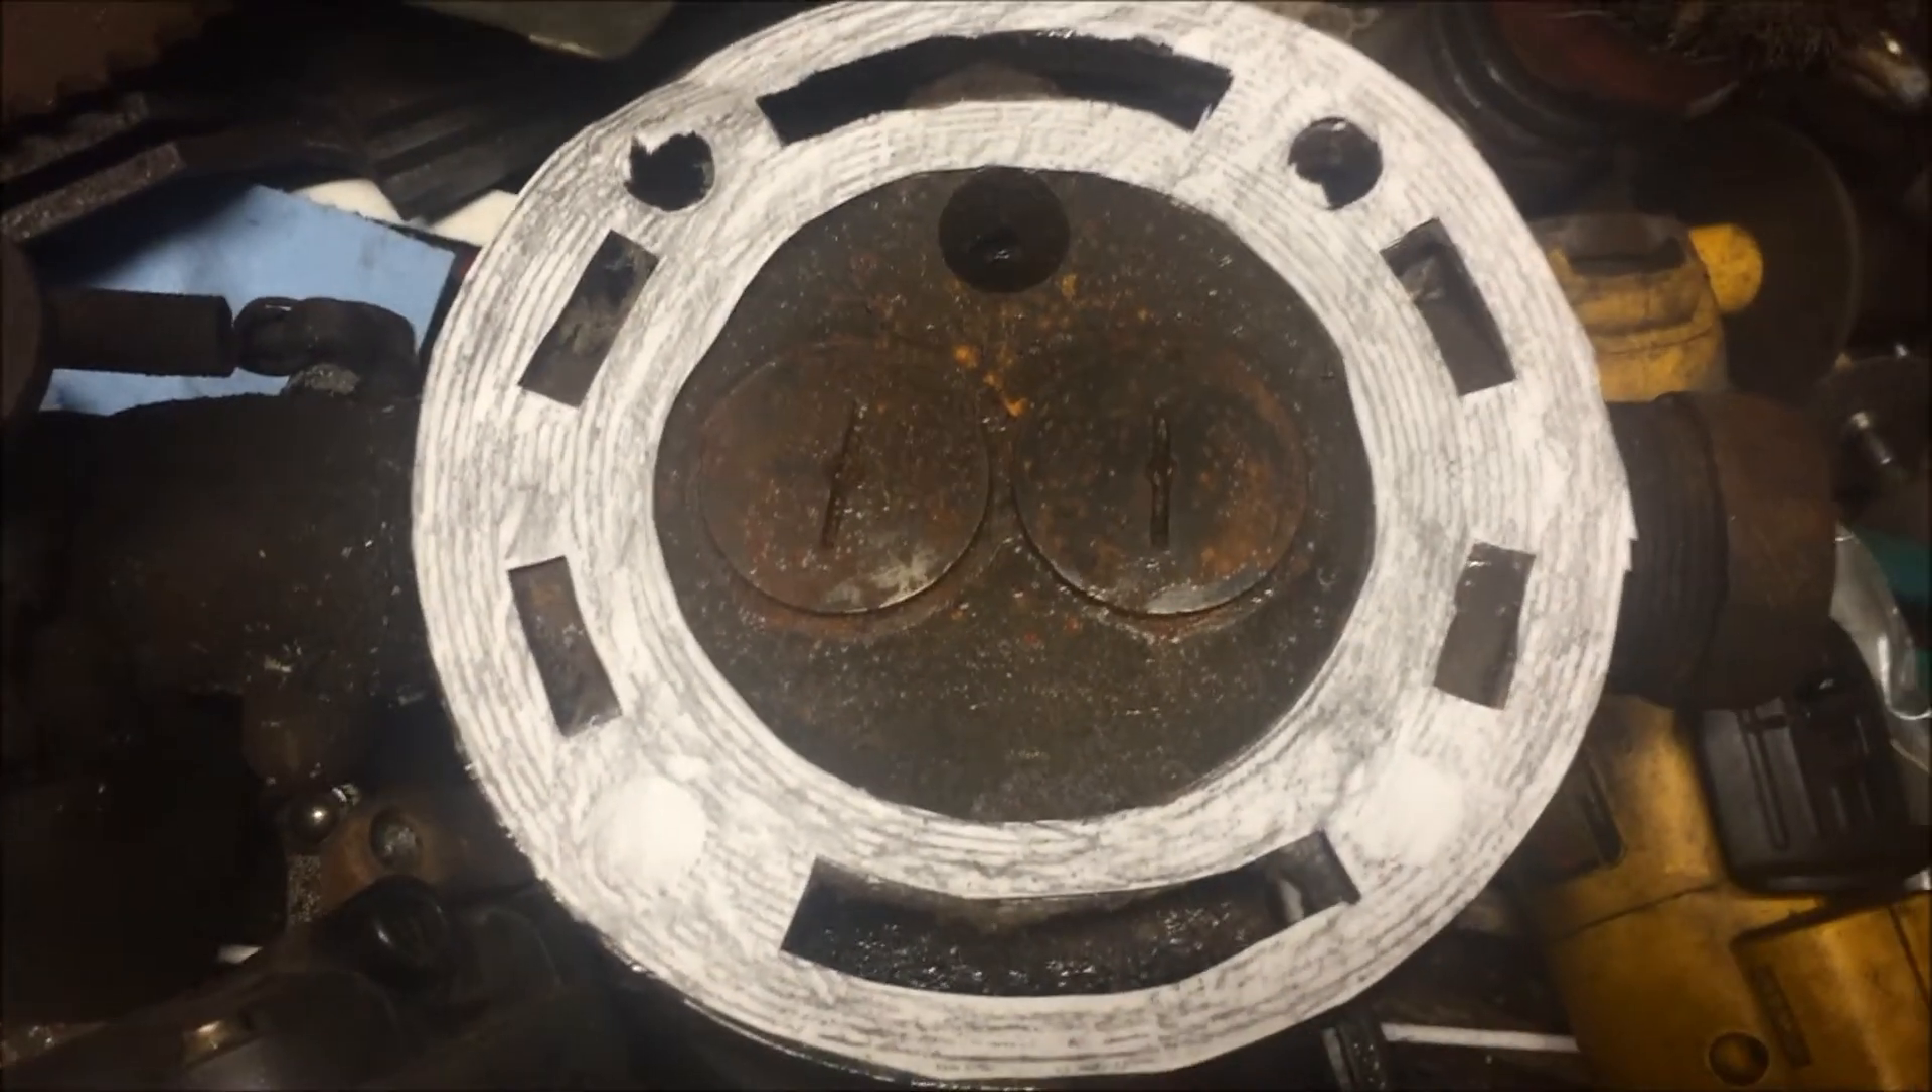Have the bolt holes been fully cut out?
No.